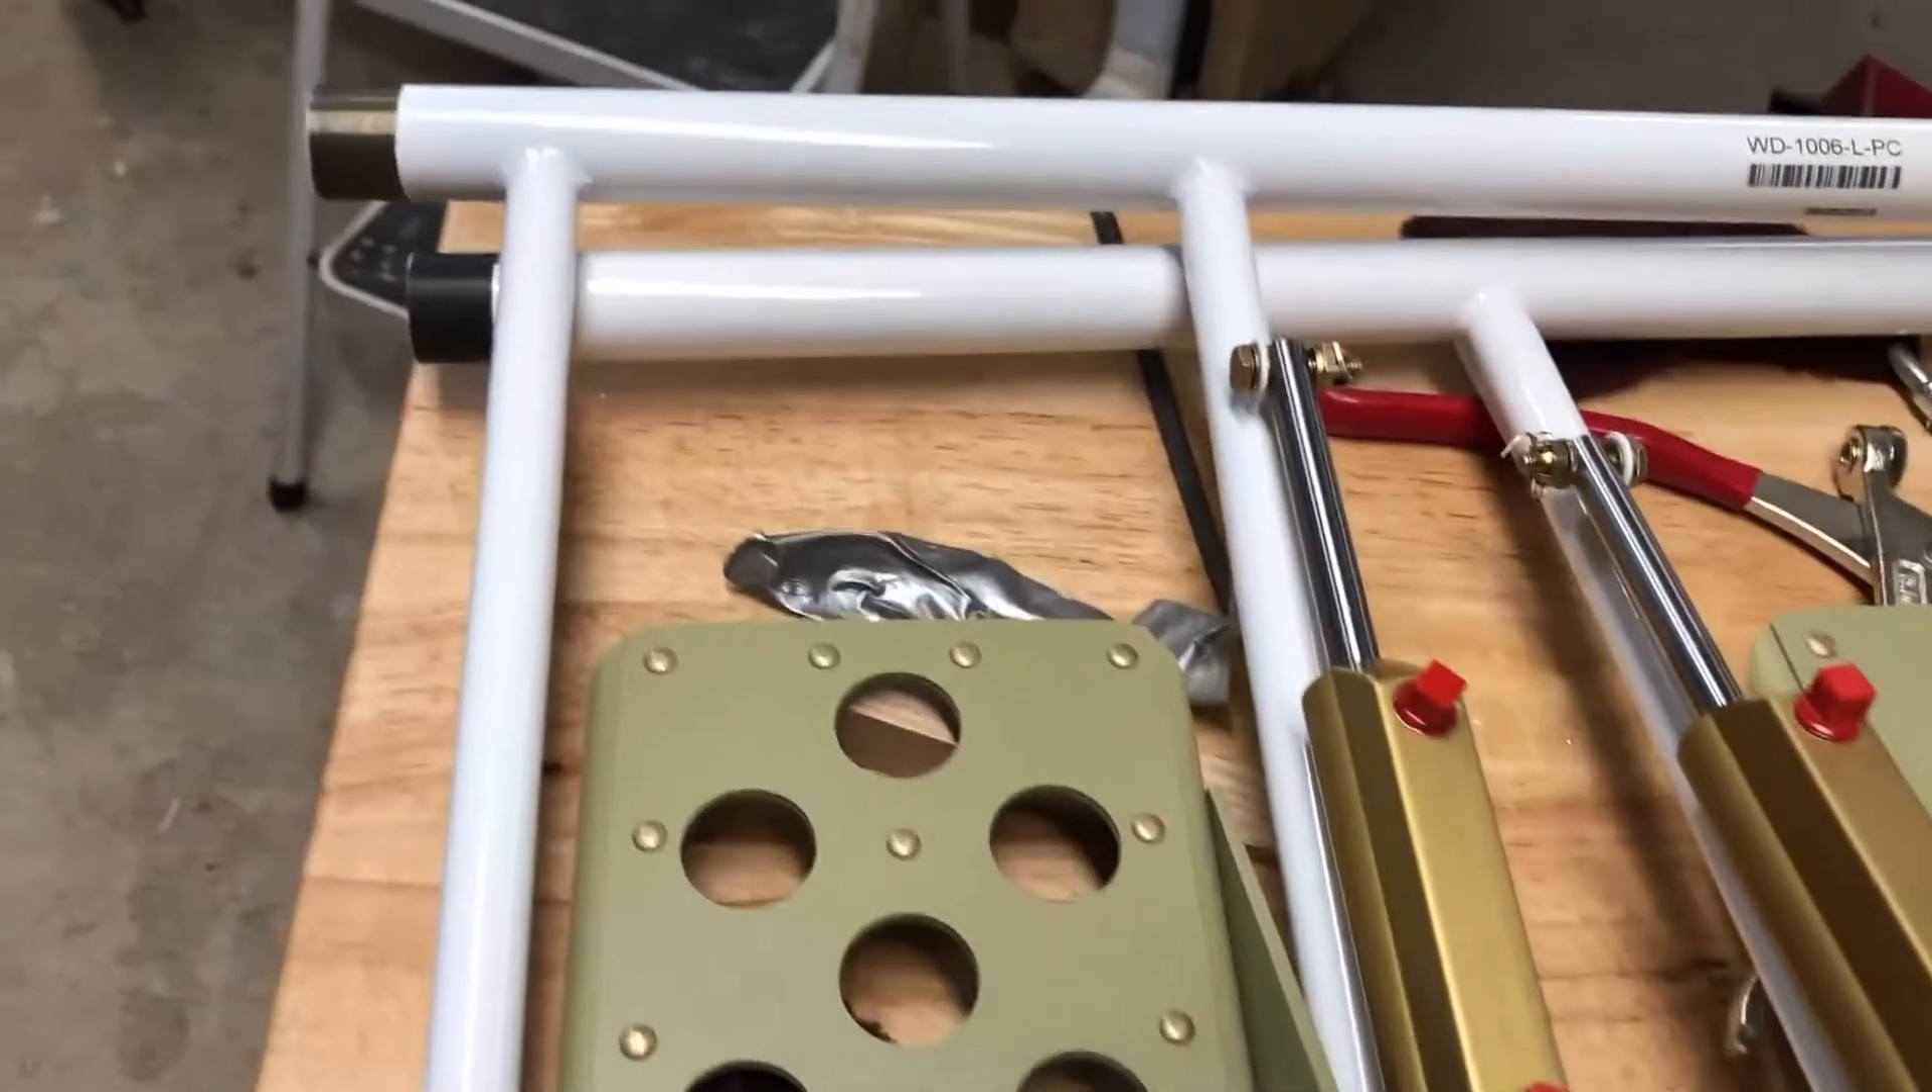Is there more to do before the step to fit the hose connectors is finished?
Yes.